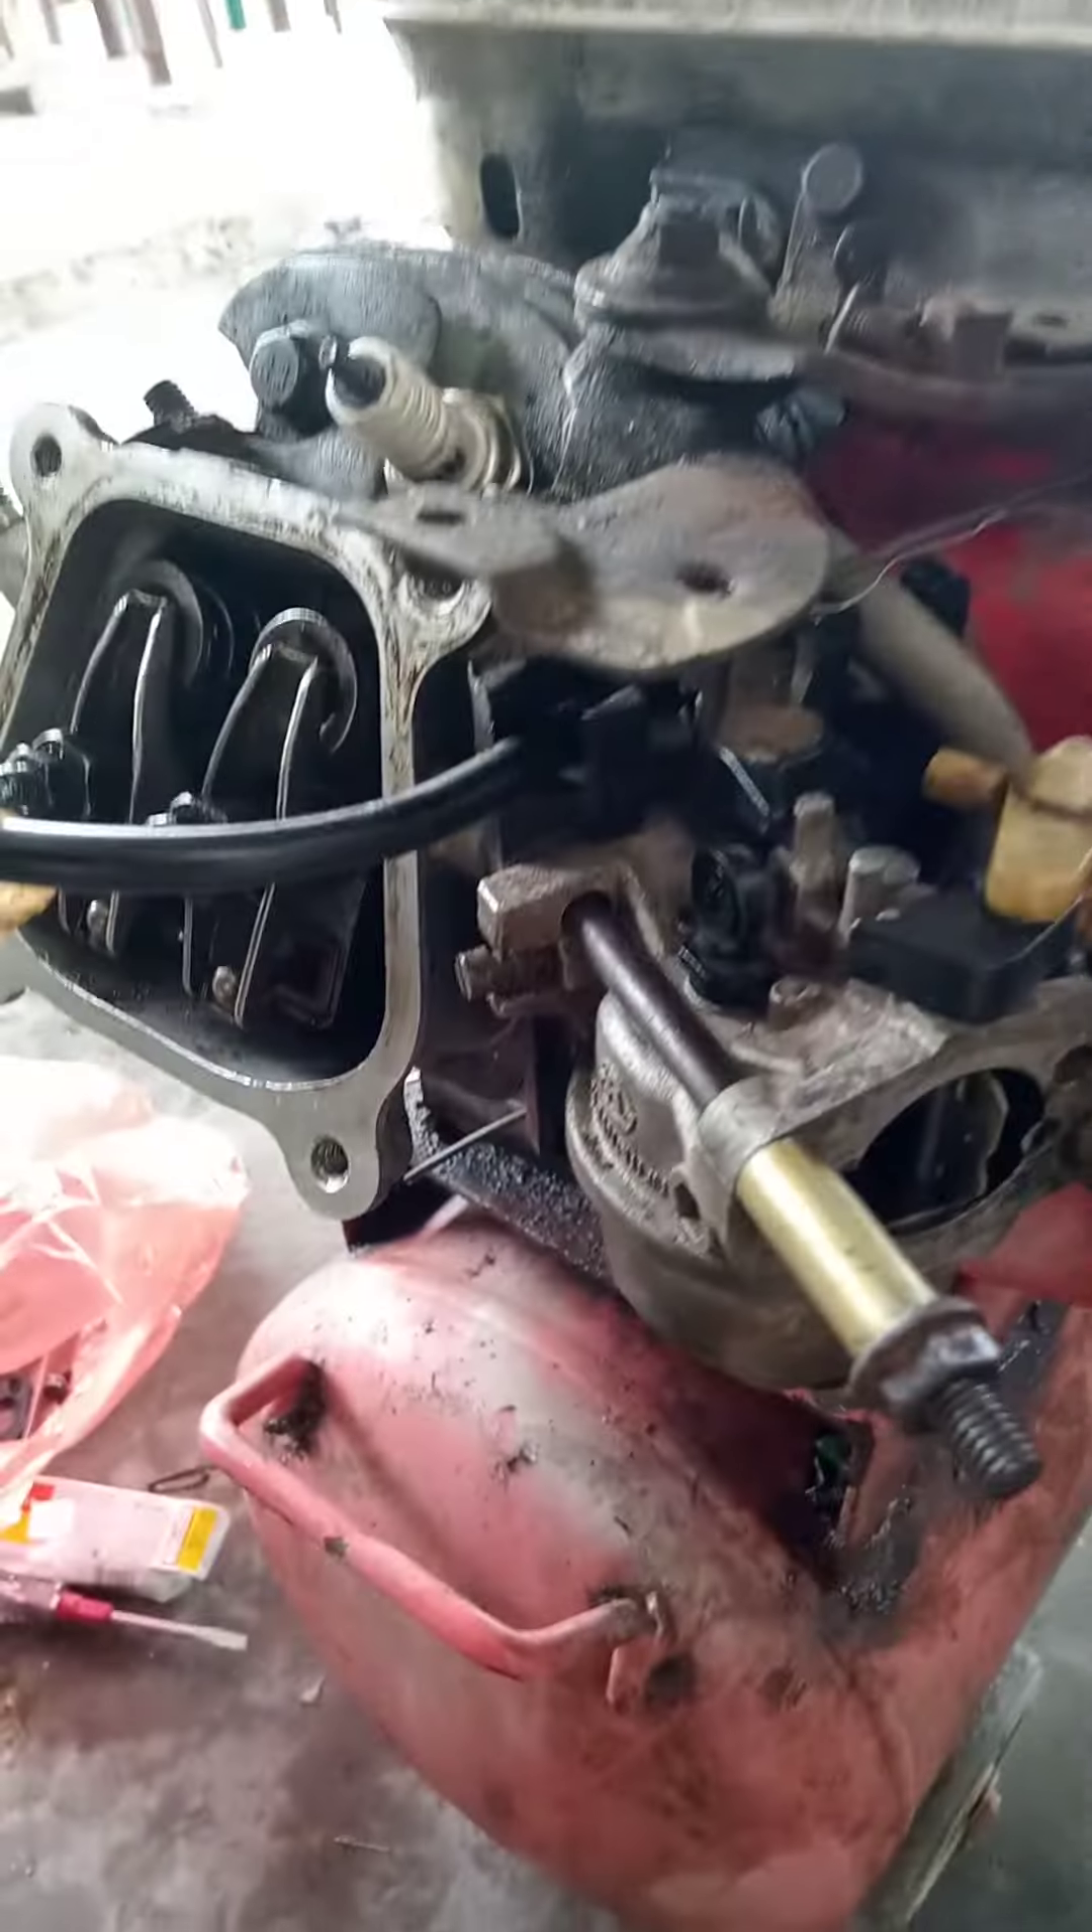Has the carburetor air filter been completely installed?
No.